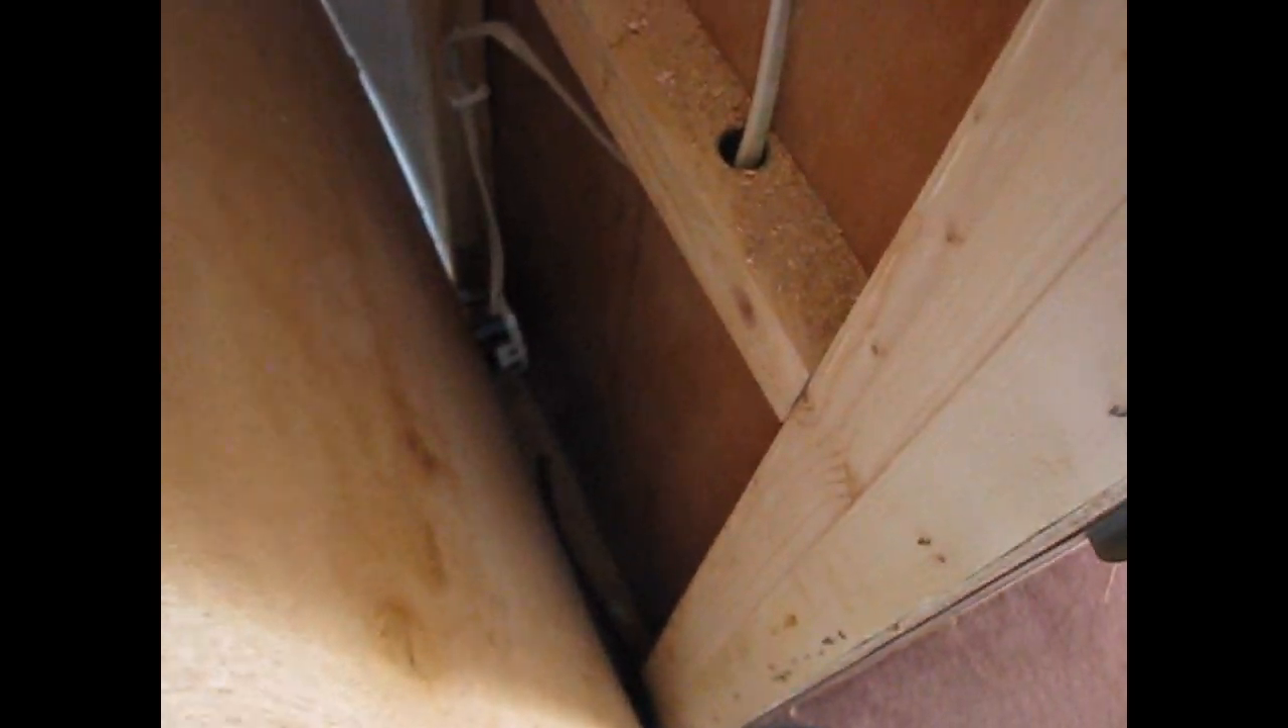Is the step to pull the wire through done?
Yes.